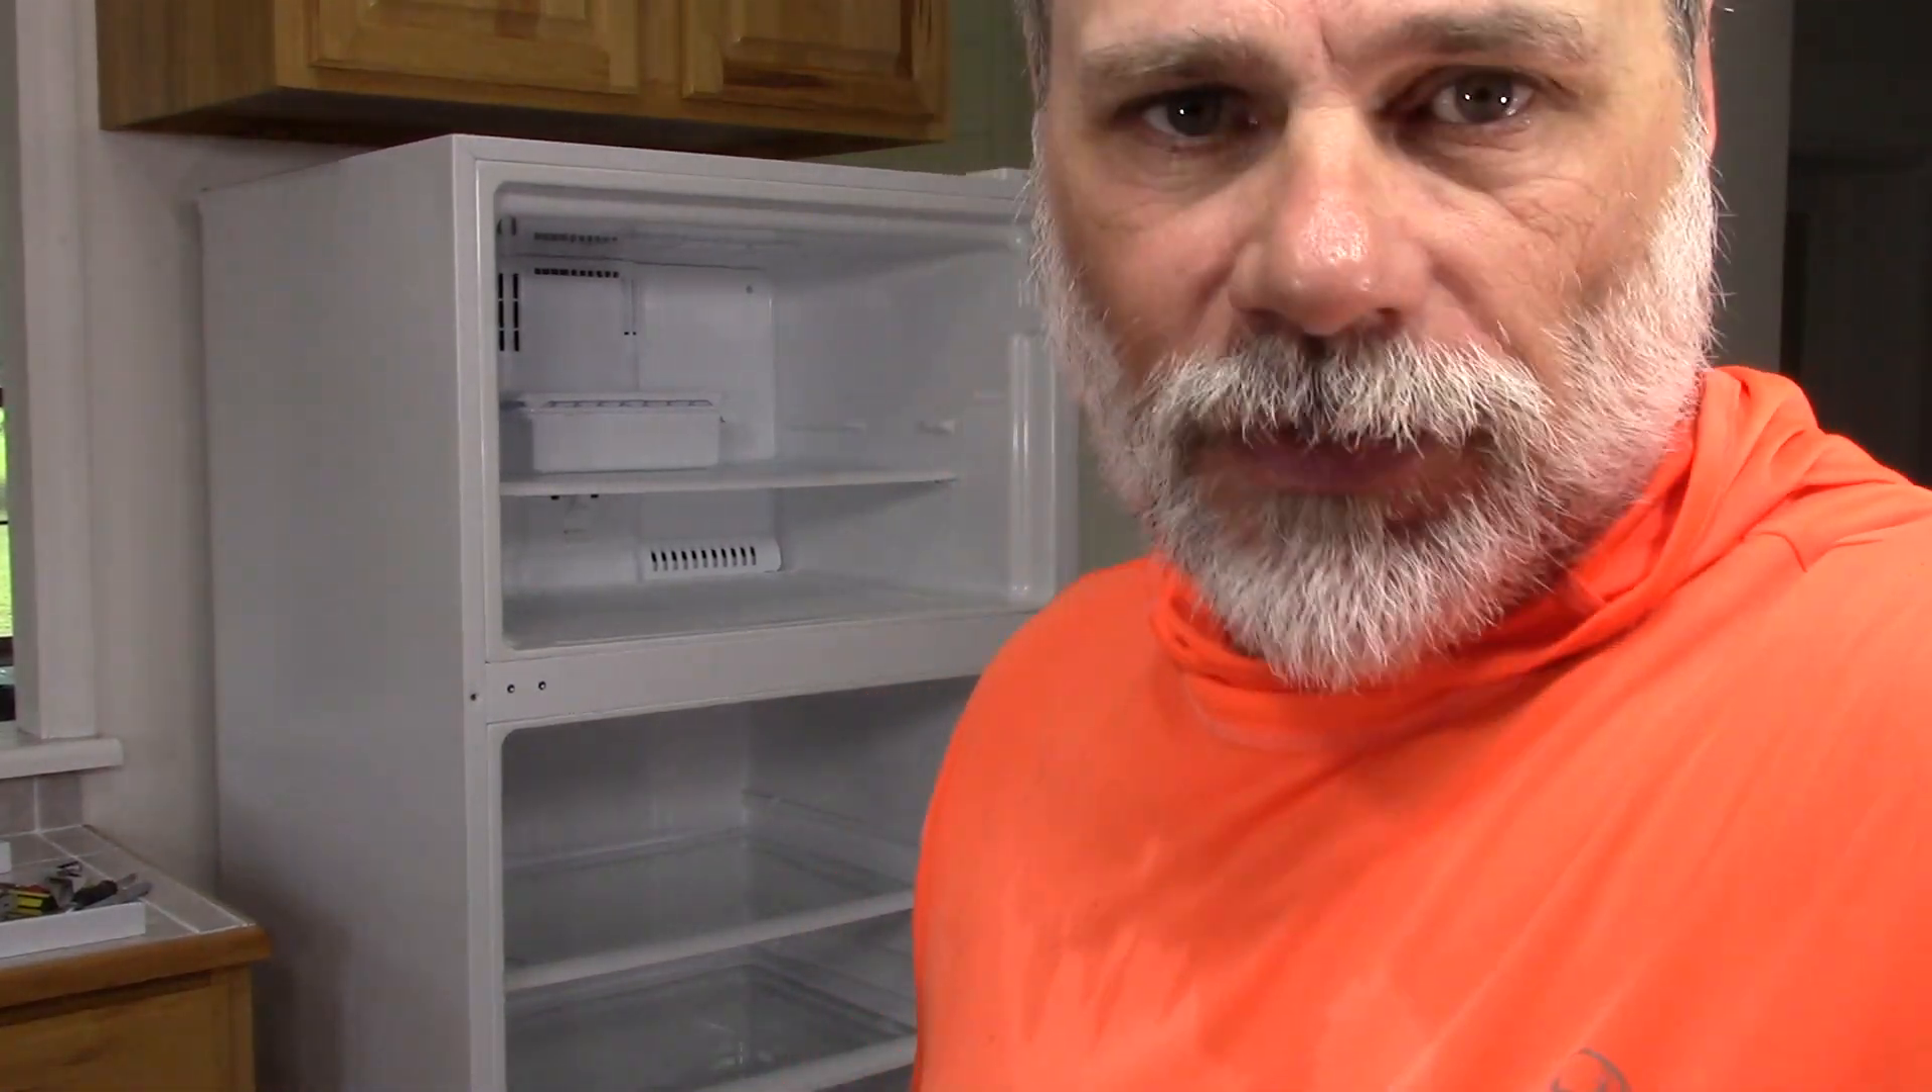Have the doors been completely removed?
Yes.